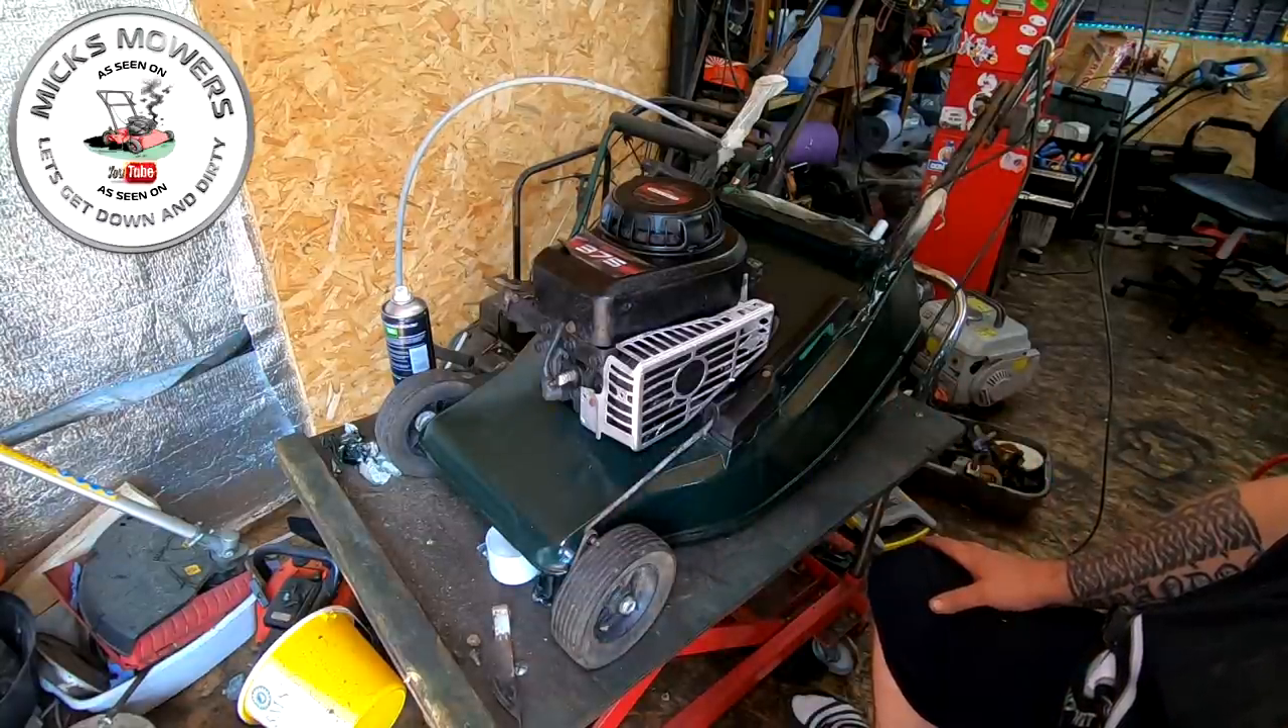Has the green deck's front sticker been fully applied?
No.